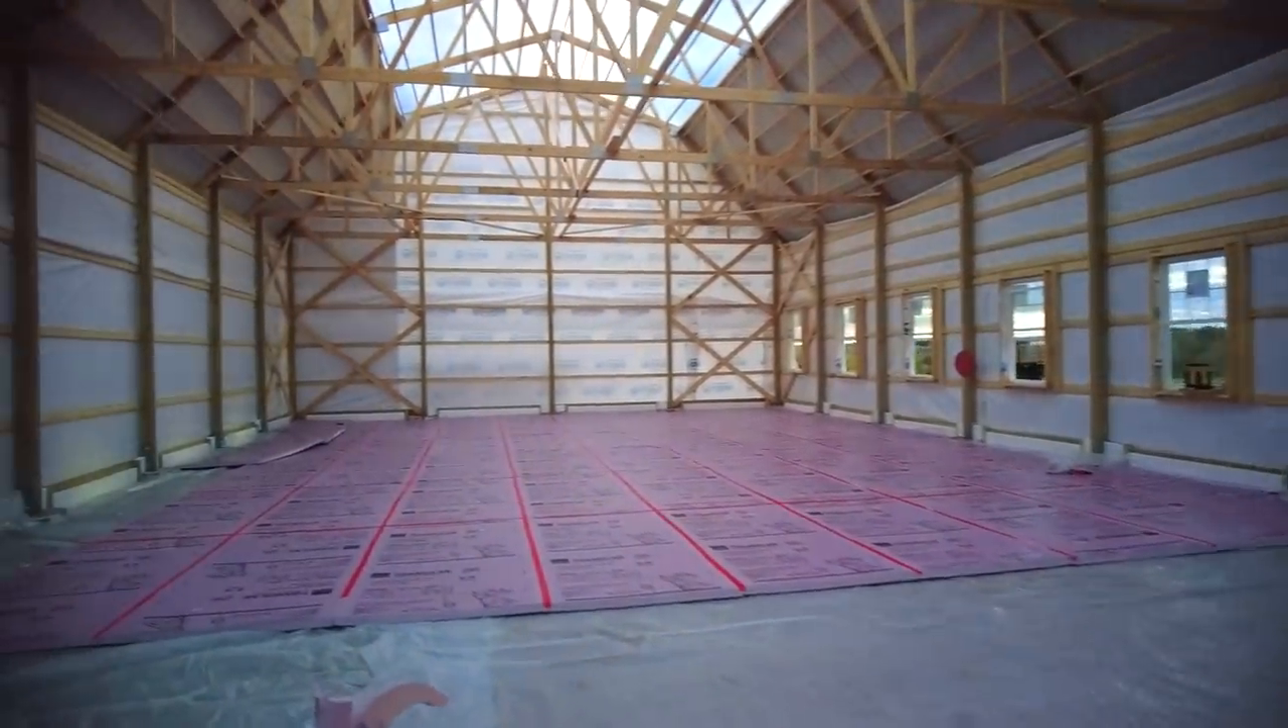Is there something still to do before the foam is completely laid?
Yes.